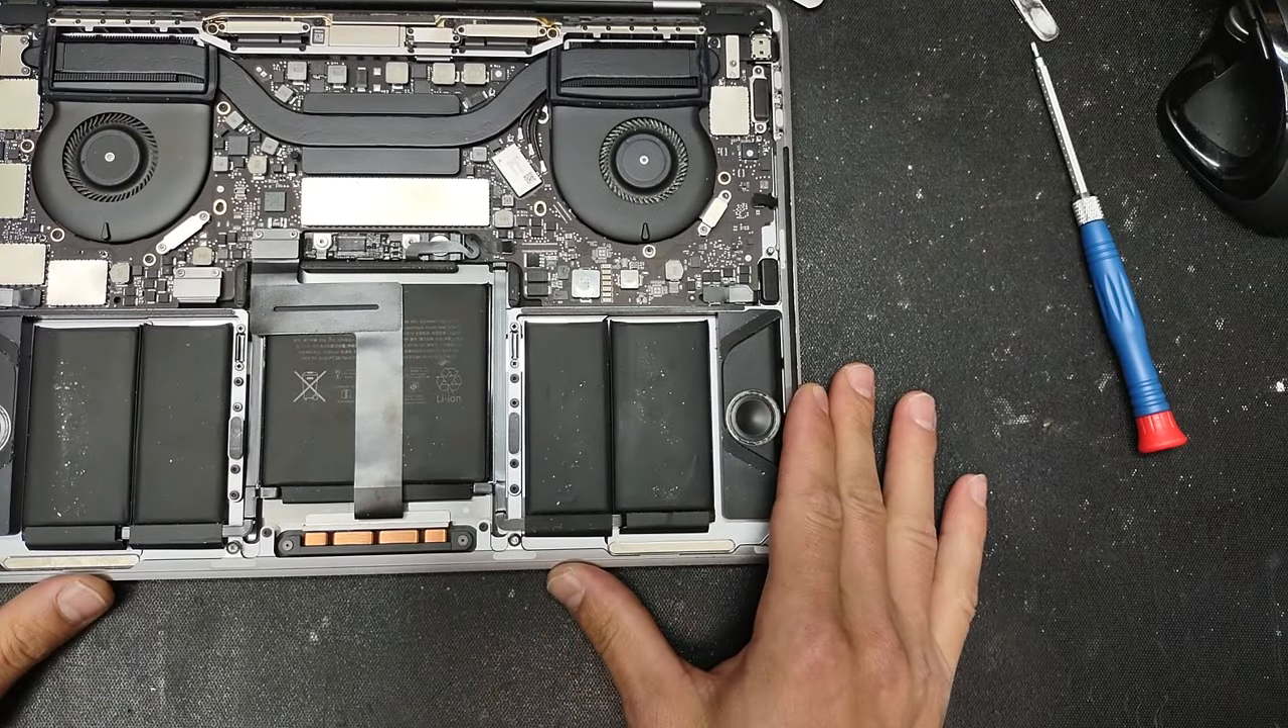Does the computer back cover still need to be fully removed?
No.